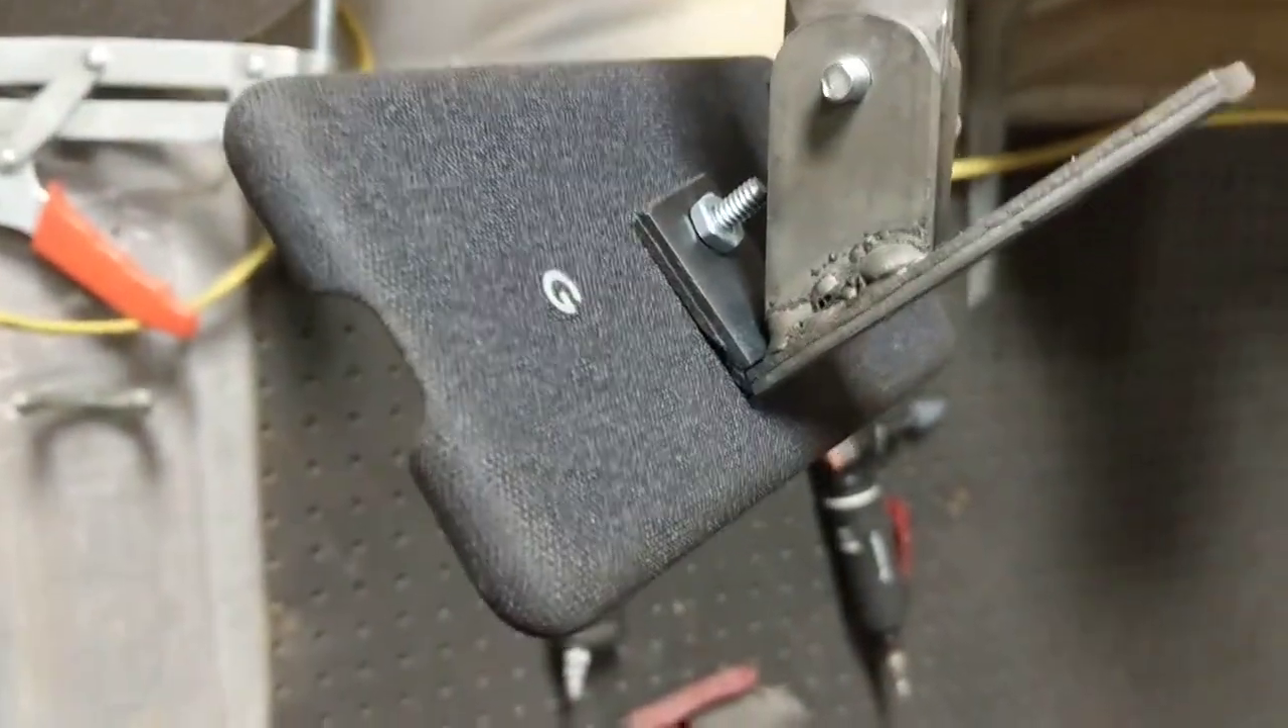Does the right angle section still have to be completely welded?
No.